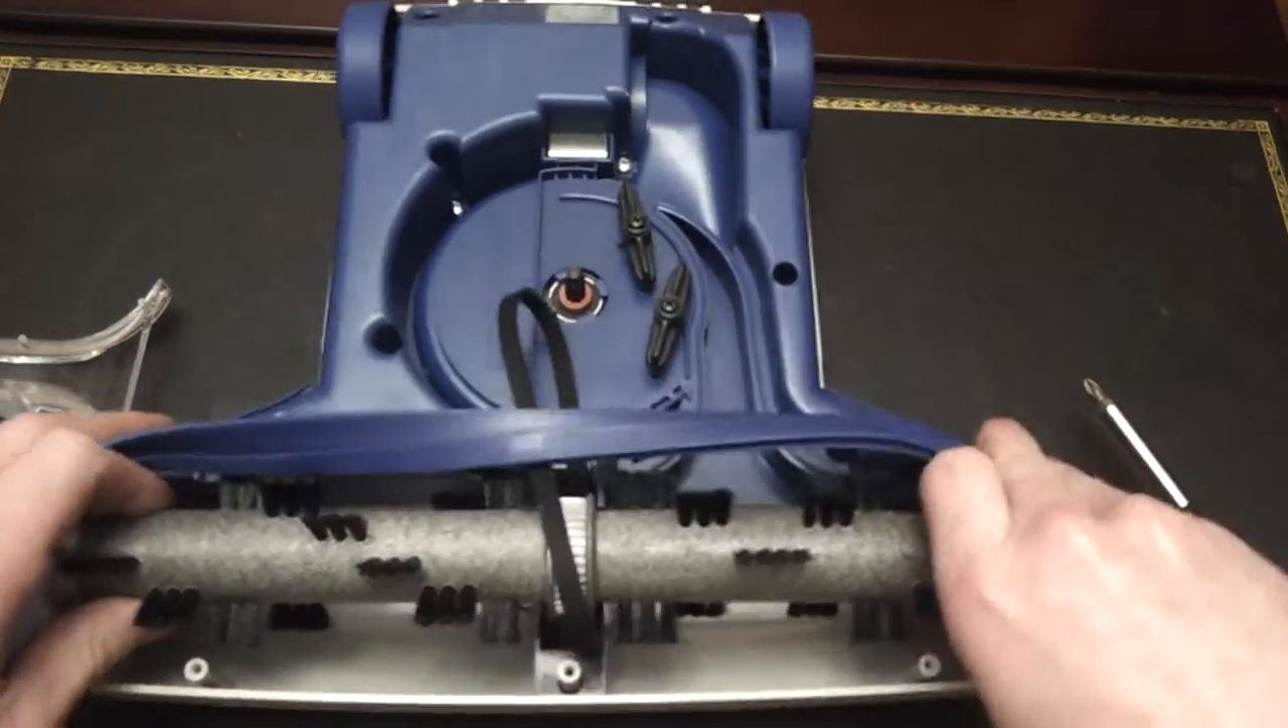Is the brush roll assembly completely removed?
No.